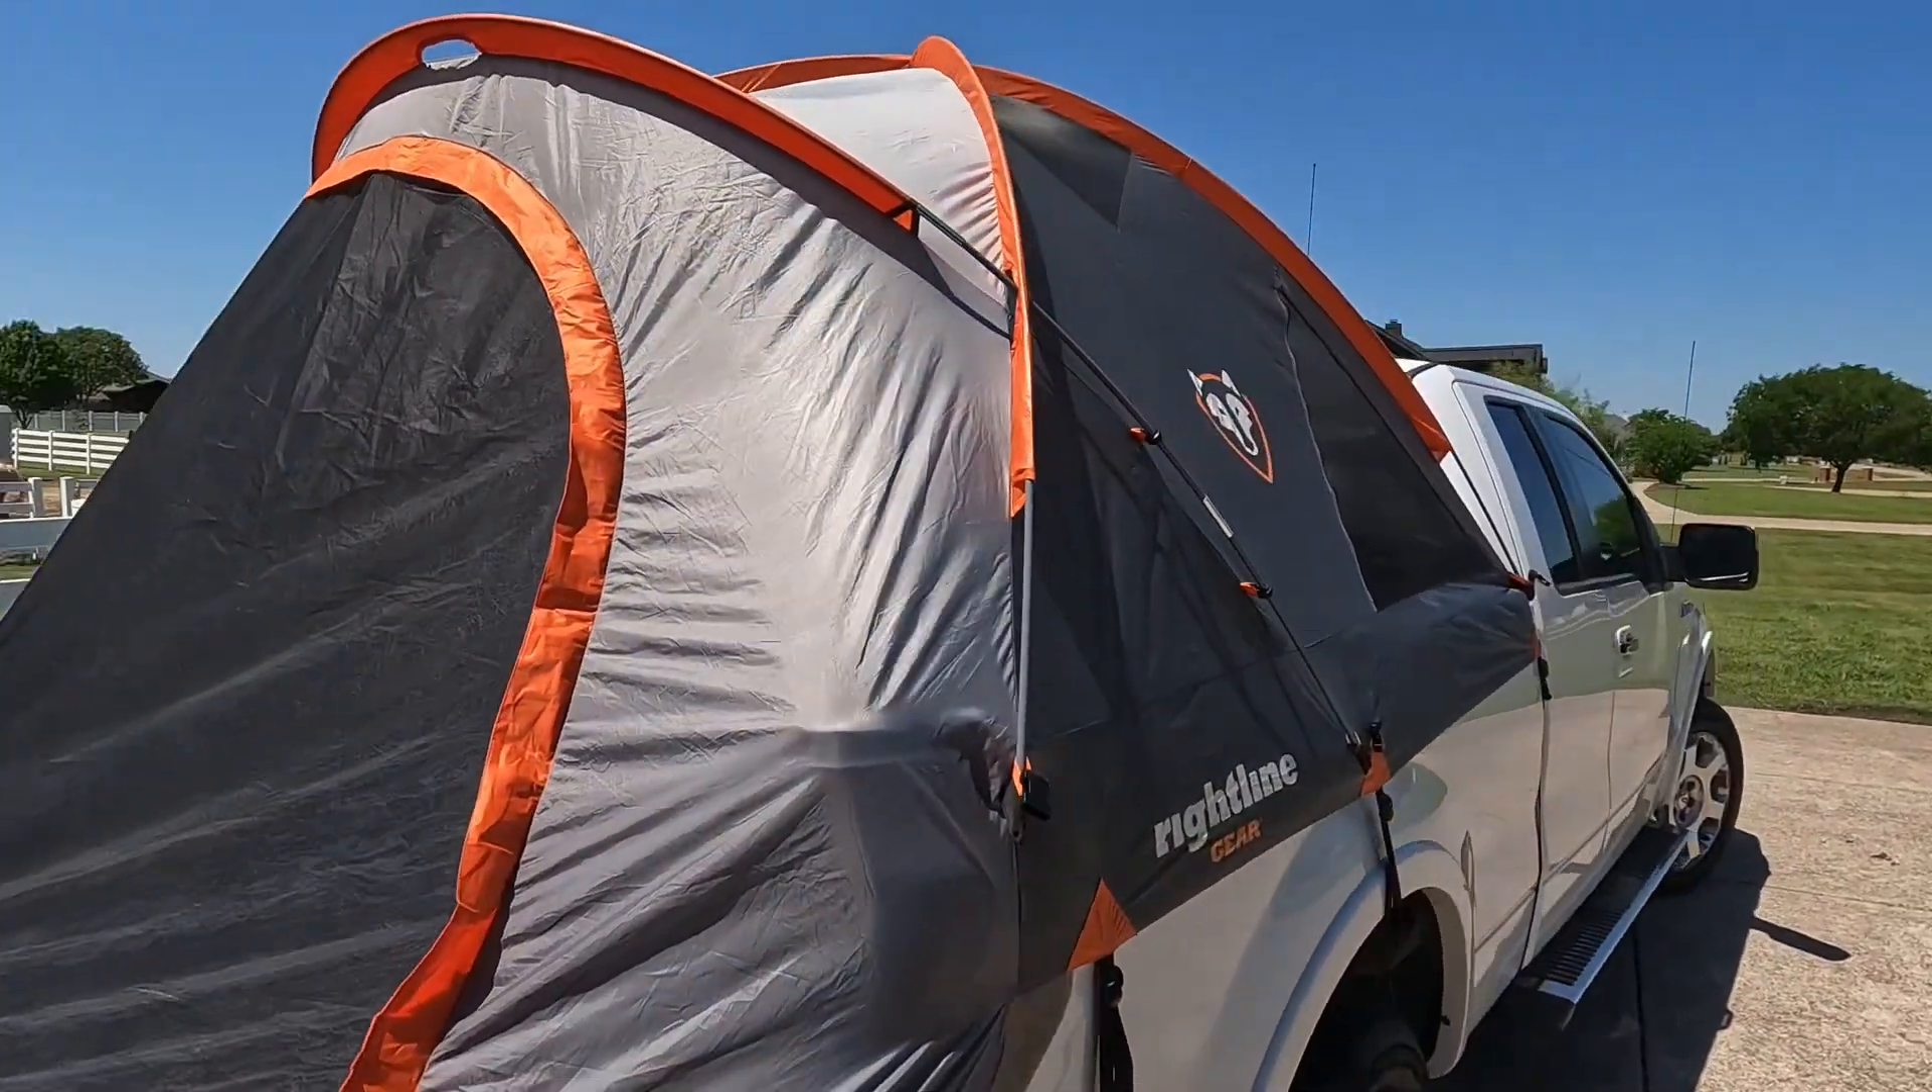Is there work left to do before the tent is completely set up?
No.